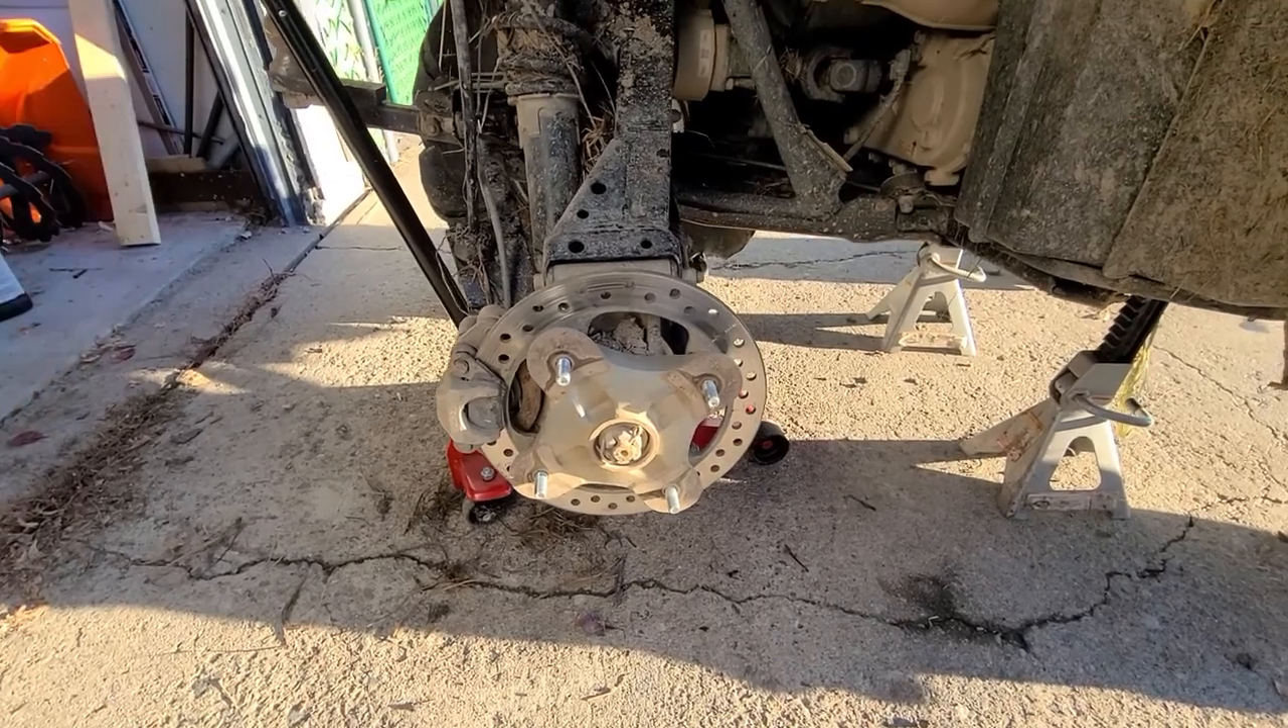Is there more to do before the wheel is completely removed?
No.